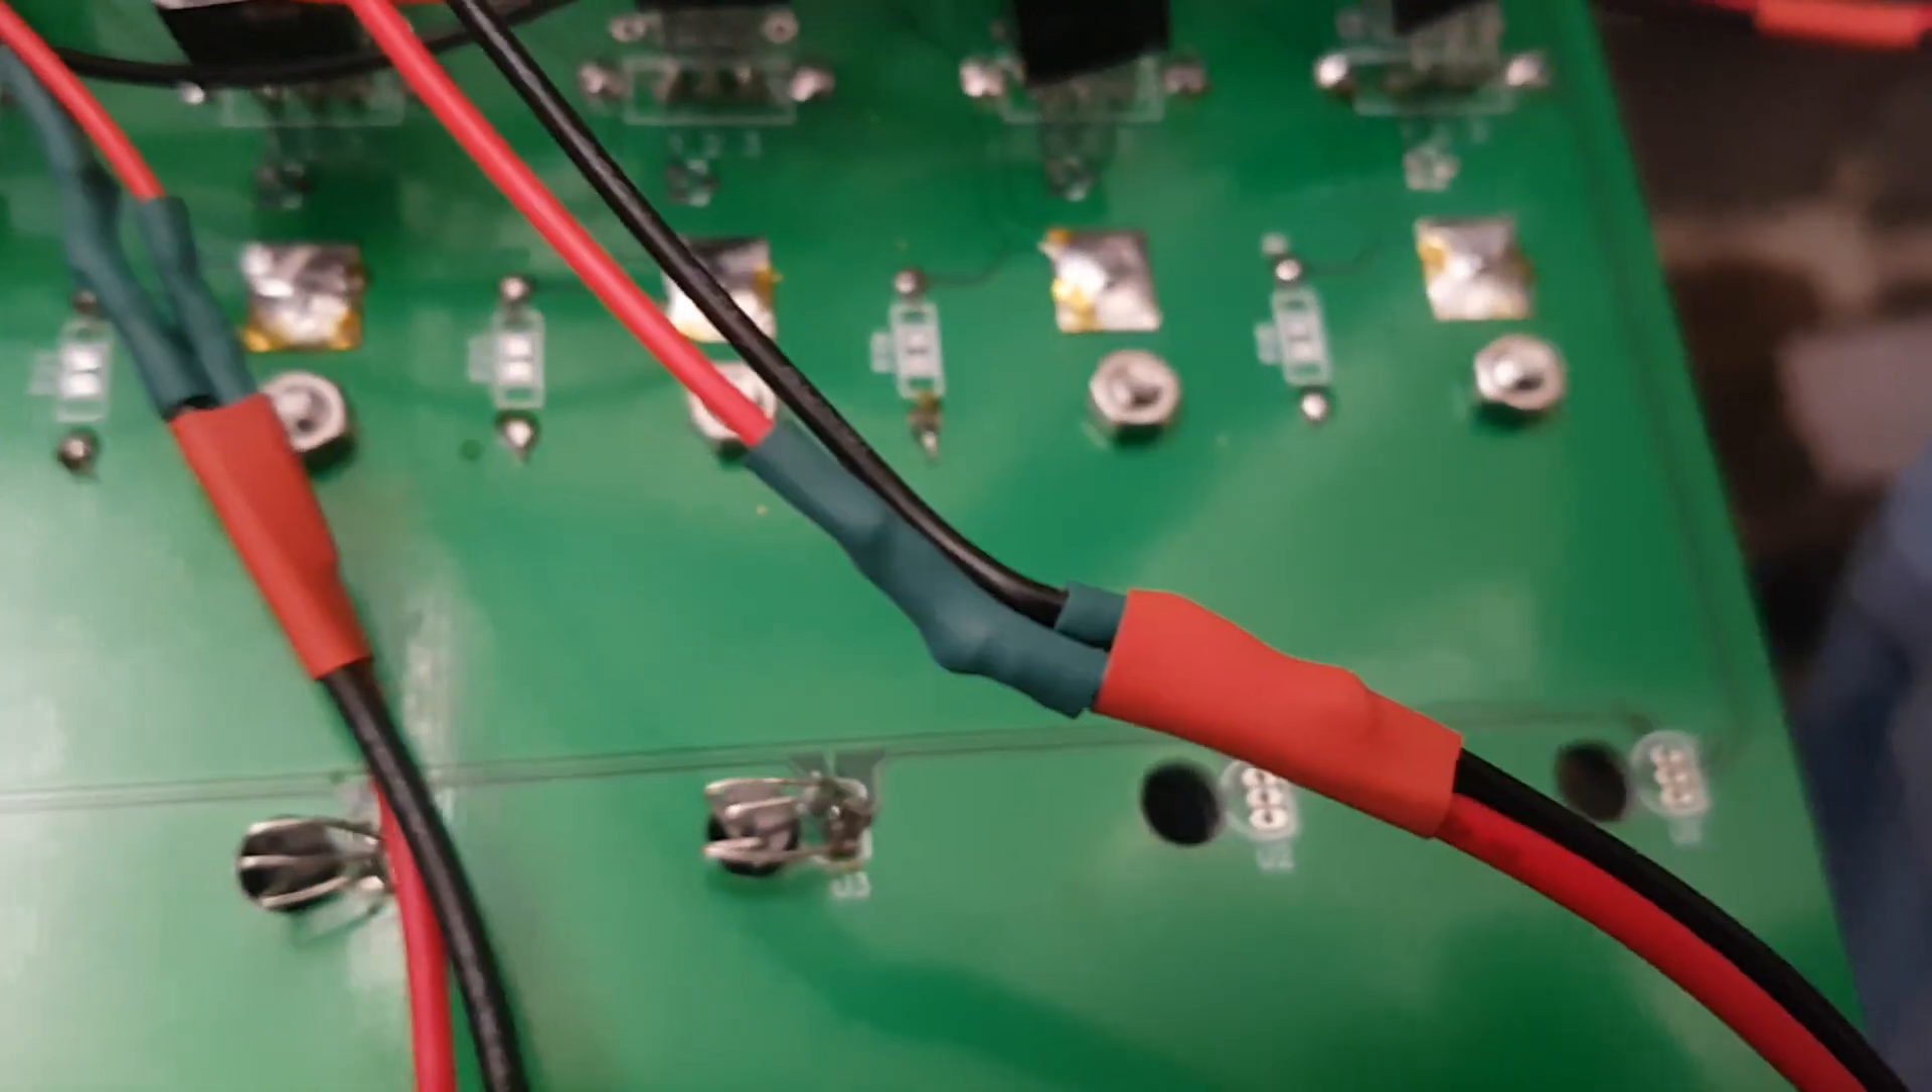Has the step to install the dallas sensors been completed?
No.